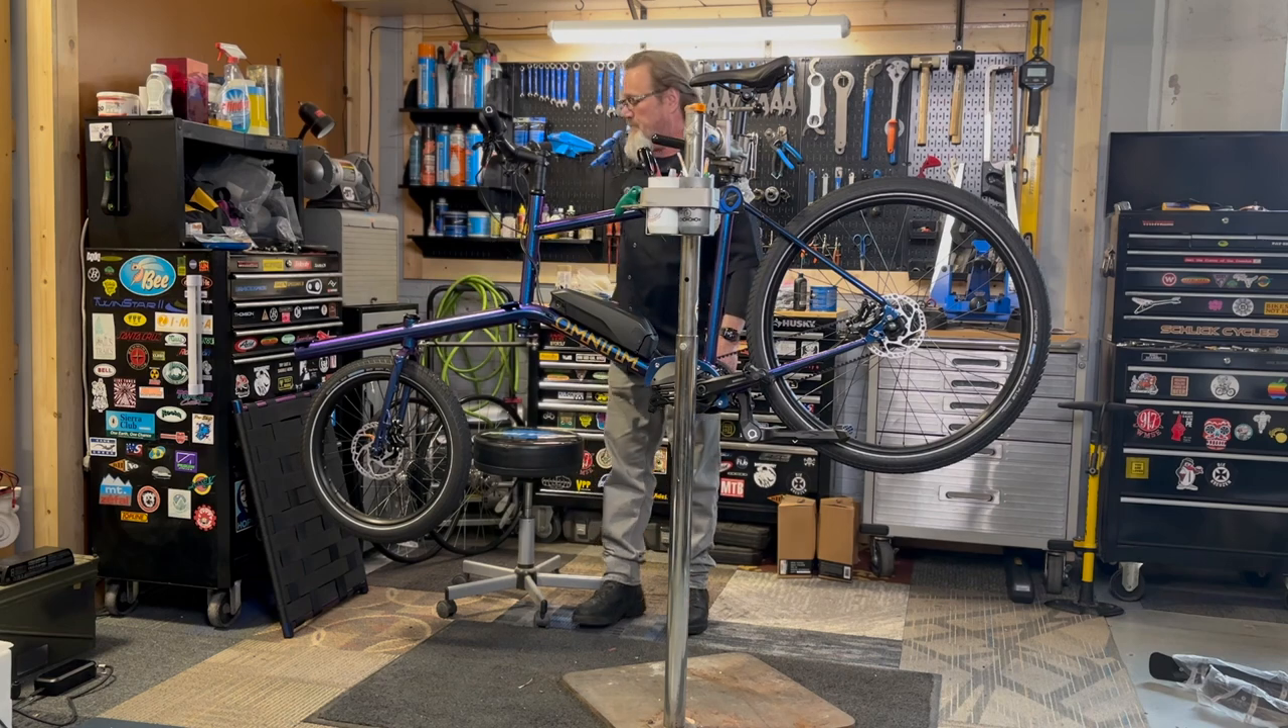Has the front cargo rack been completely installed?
No.